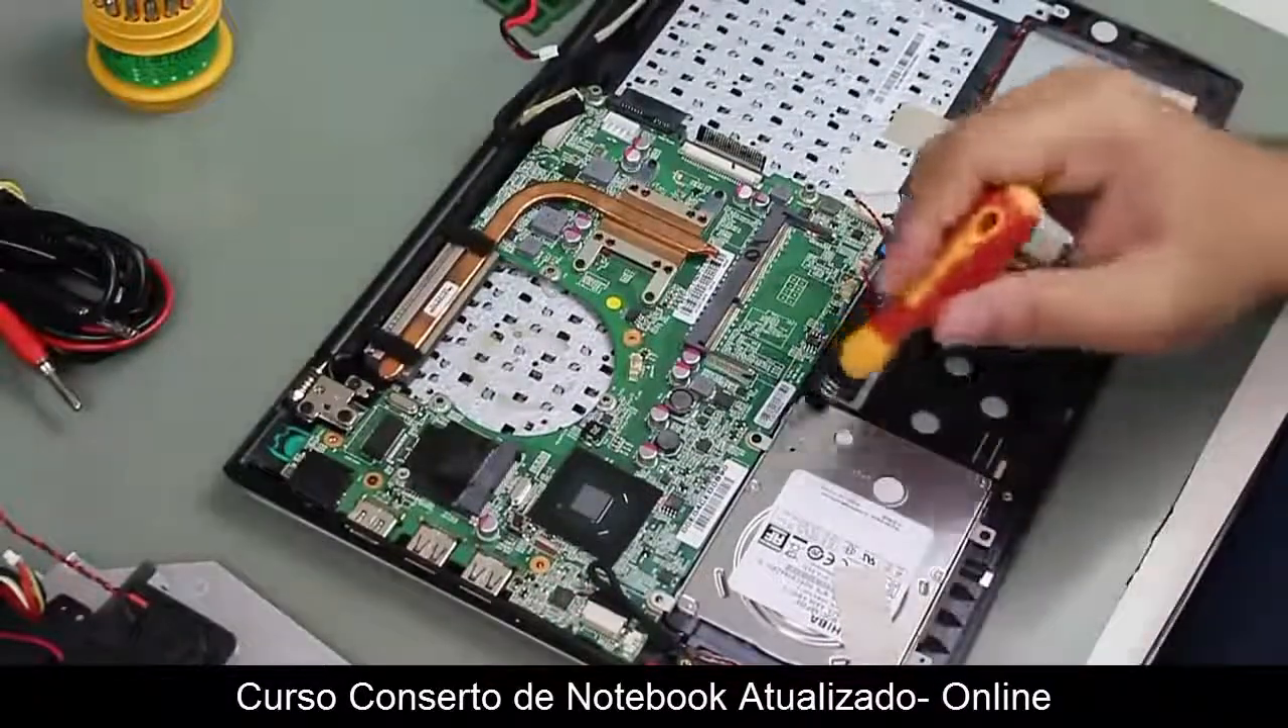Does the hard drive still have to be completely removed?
Yes.